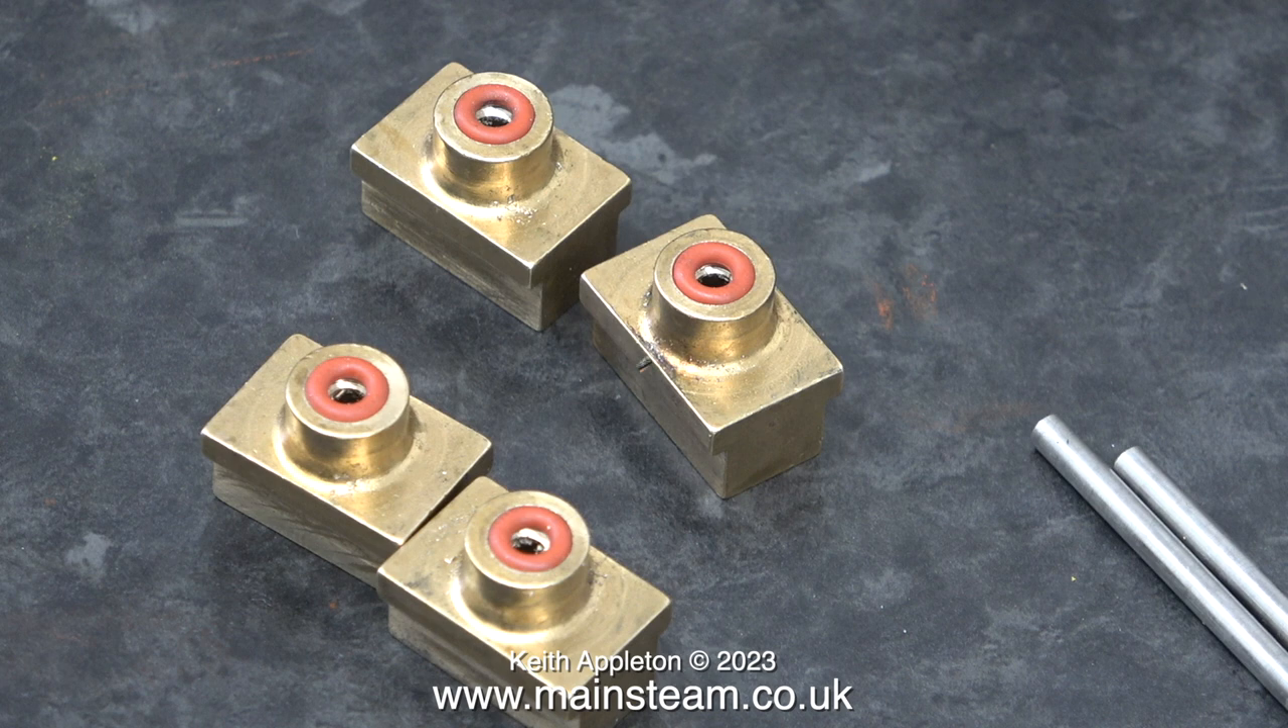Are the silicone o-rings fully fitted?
Yes.